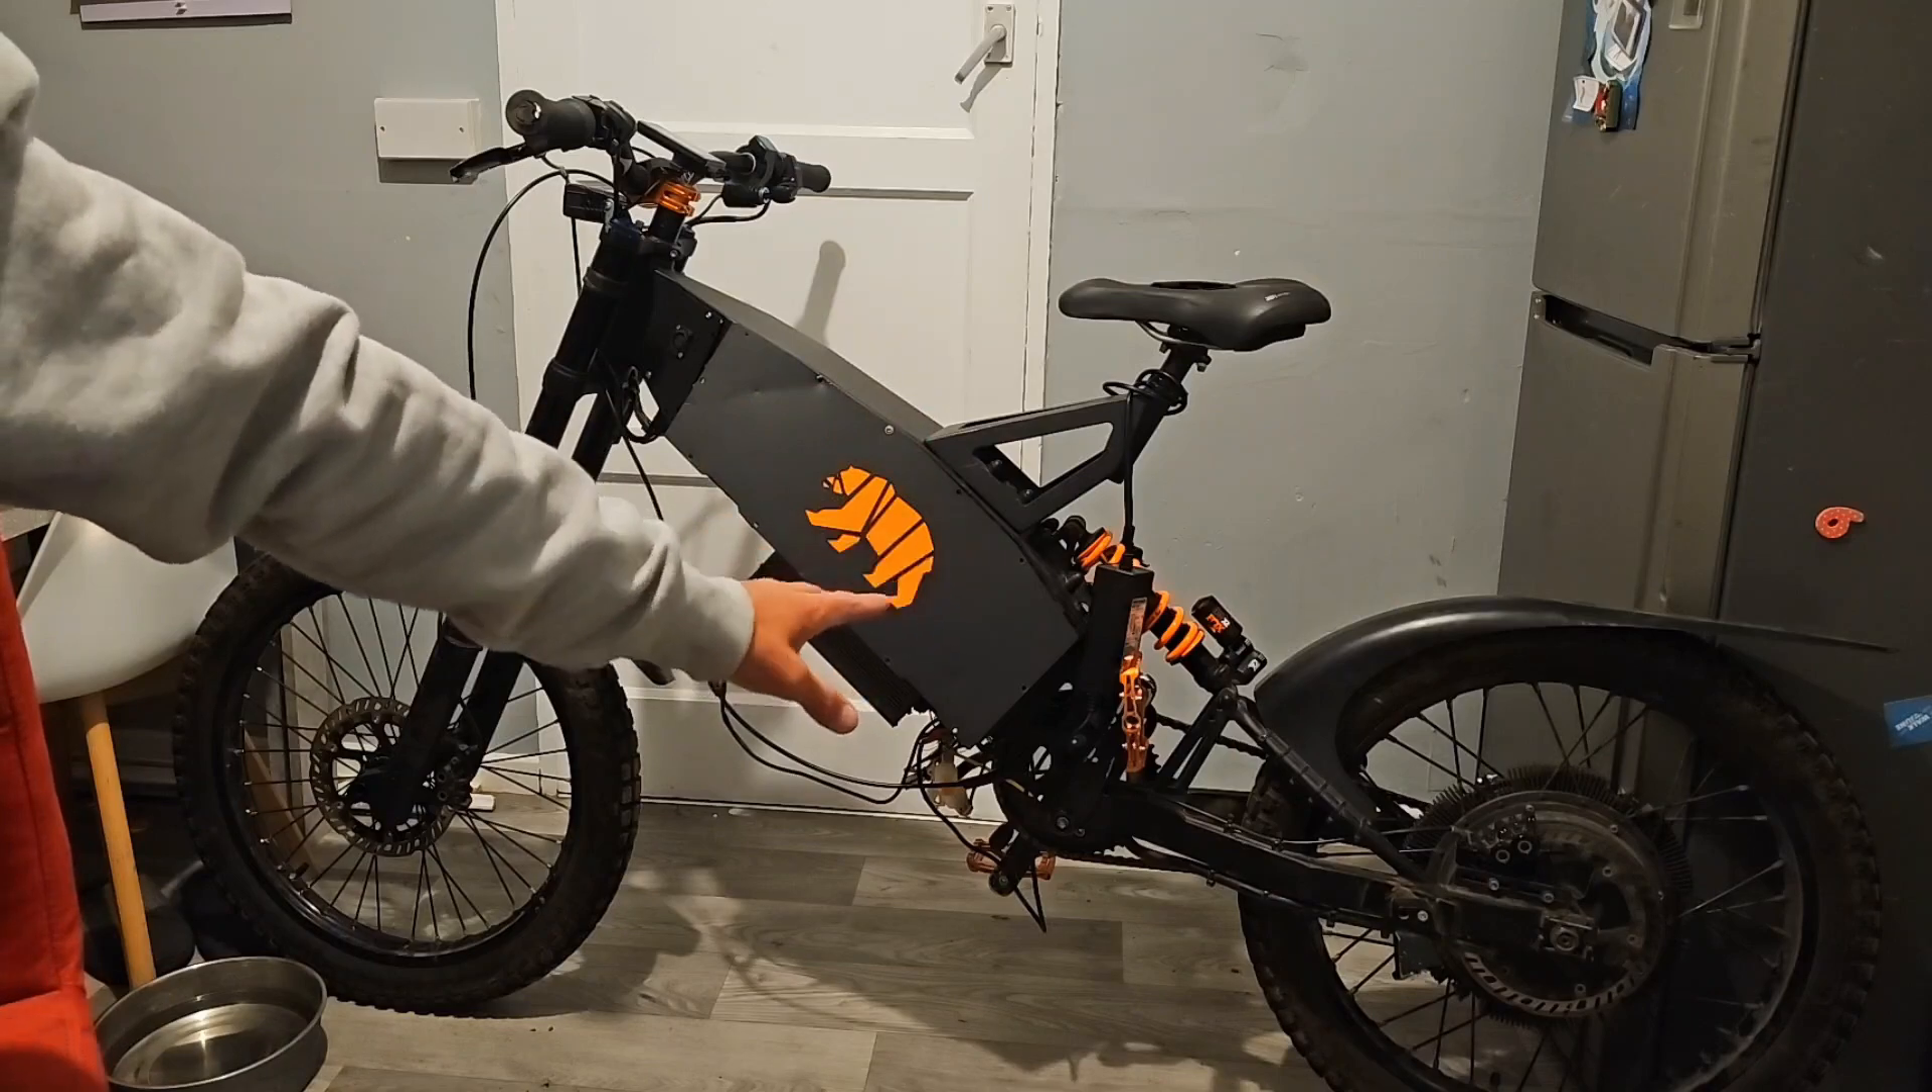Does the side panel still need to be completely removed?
Yes.